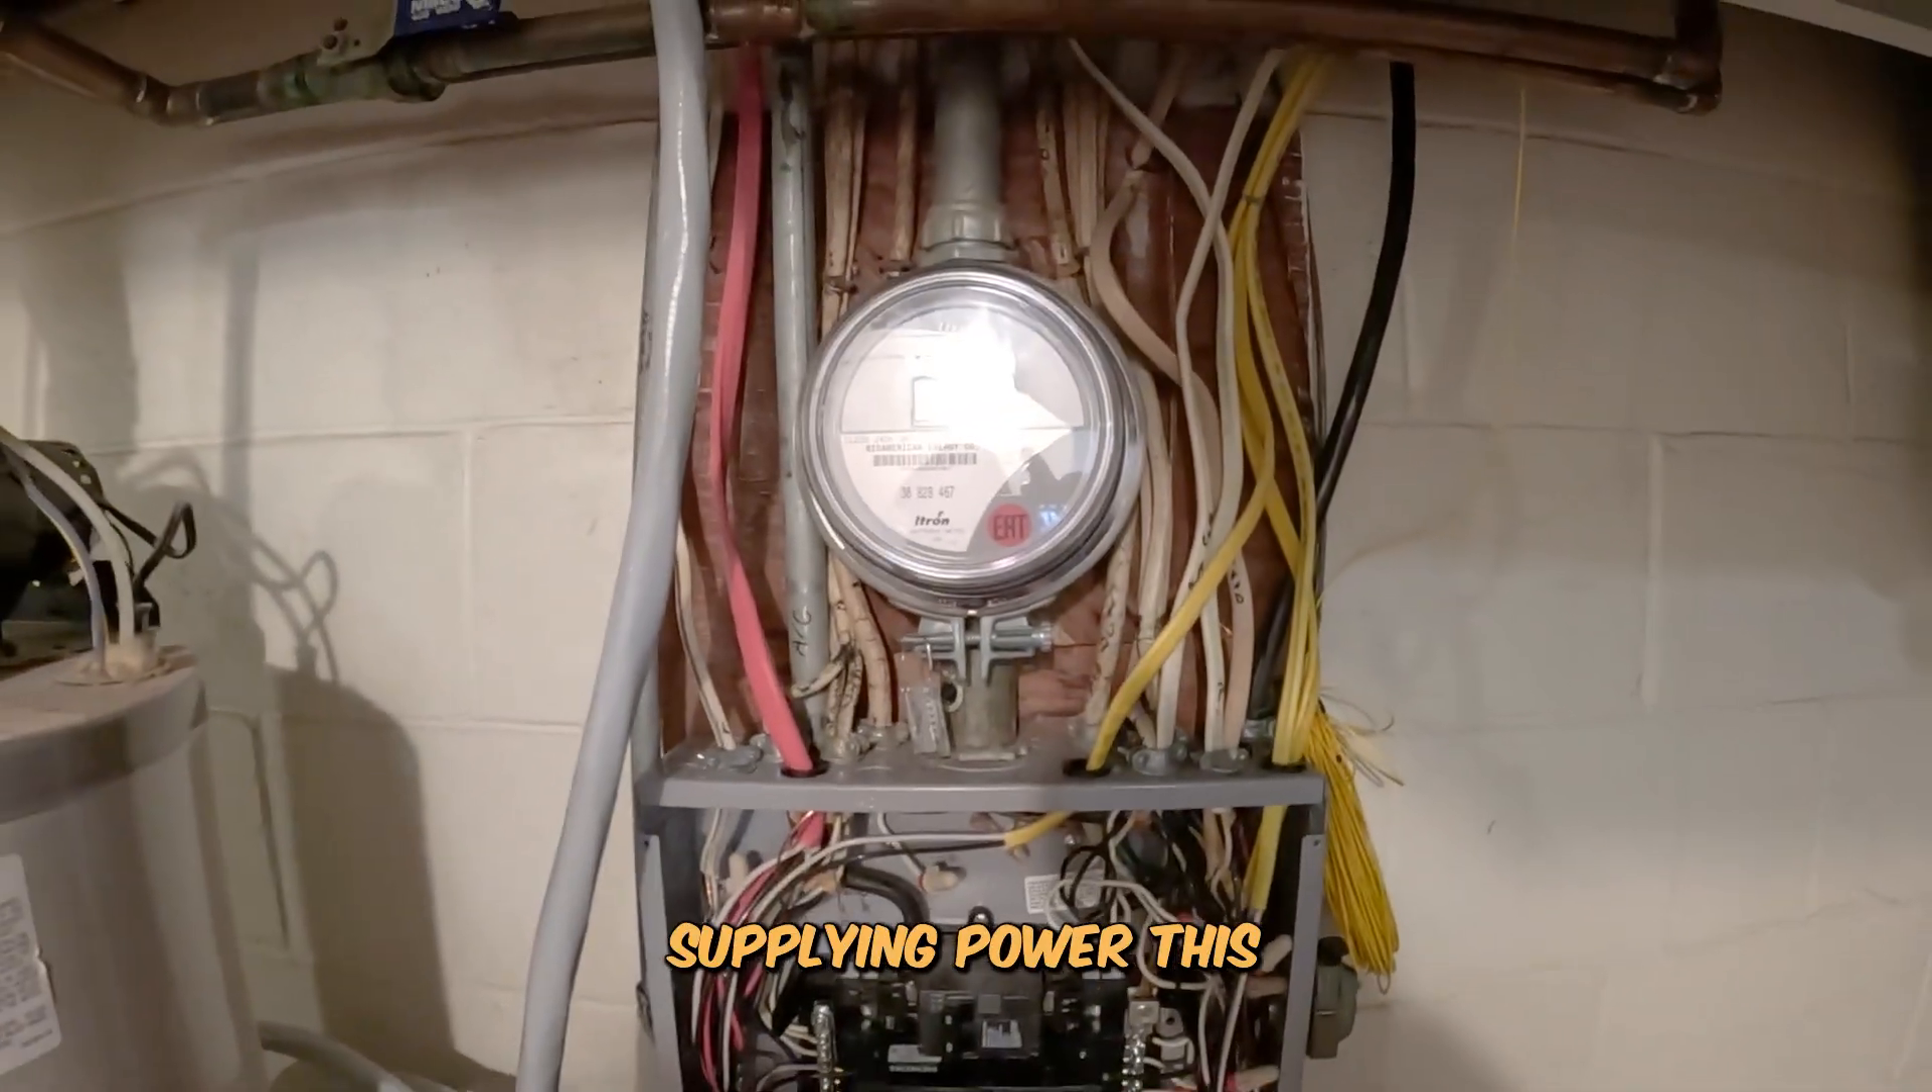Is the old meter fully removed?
No.